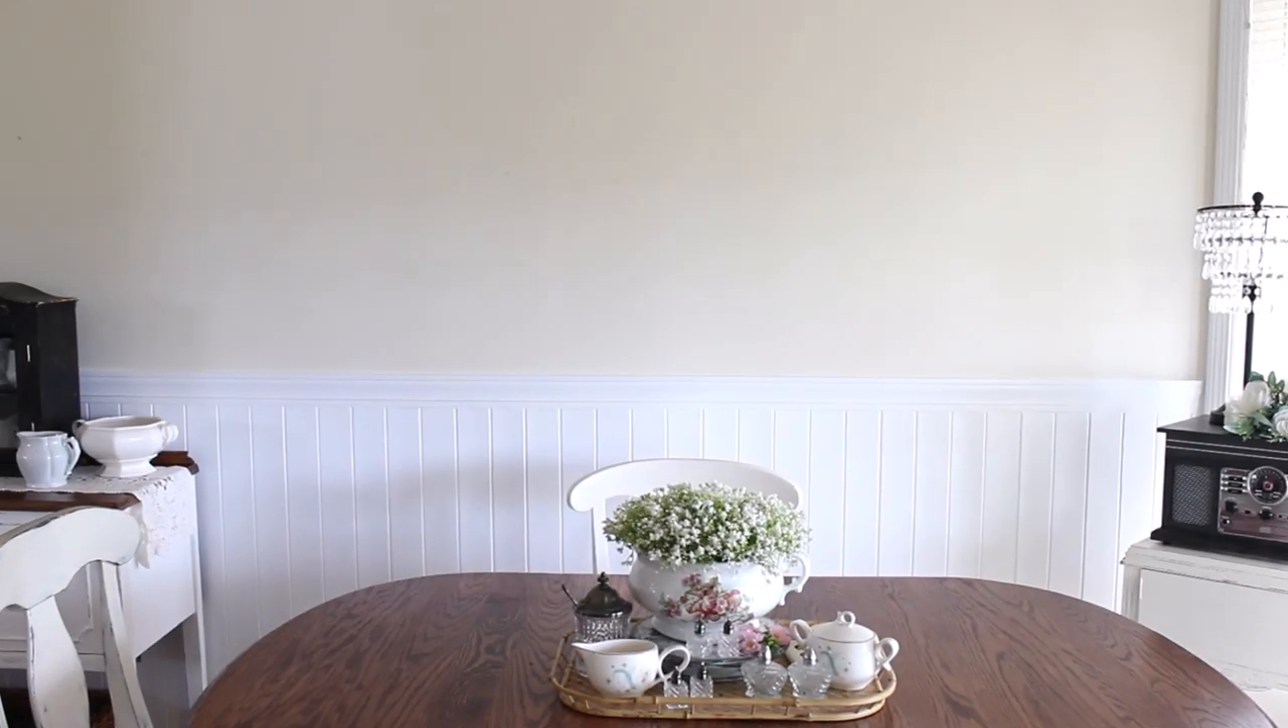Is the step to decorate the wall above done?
No.